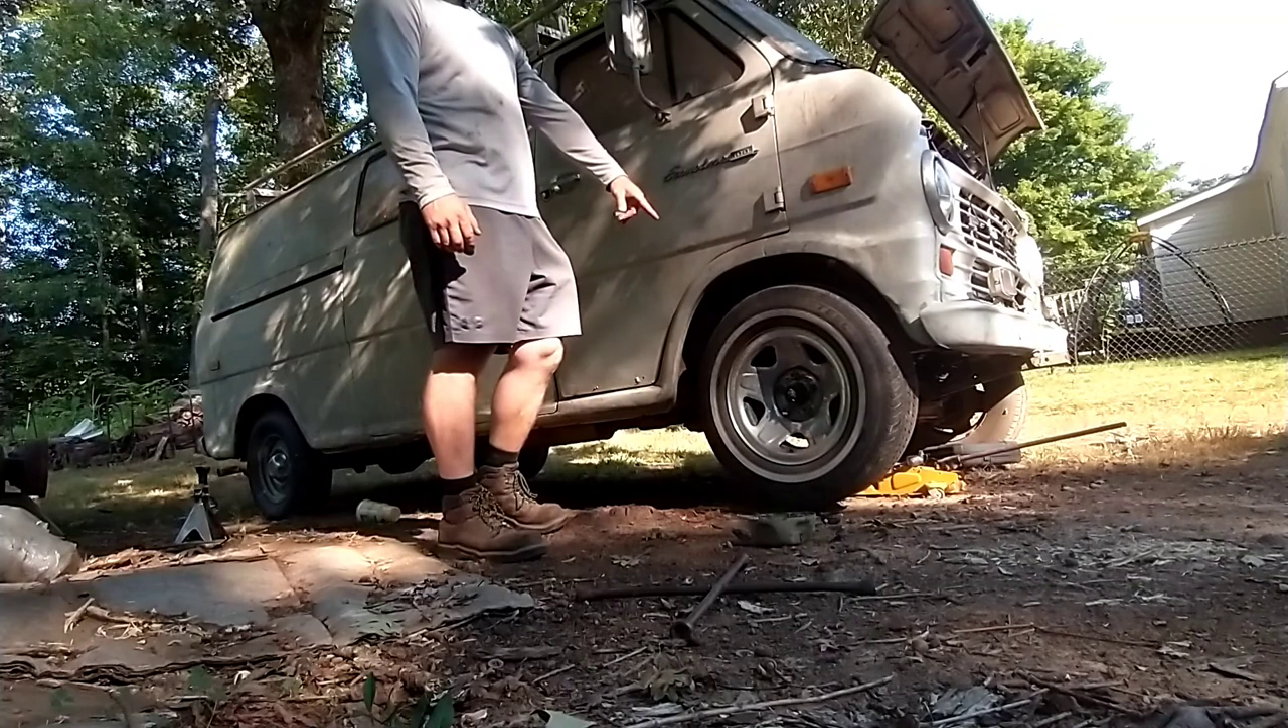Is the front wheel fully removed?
No.